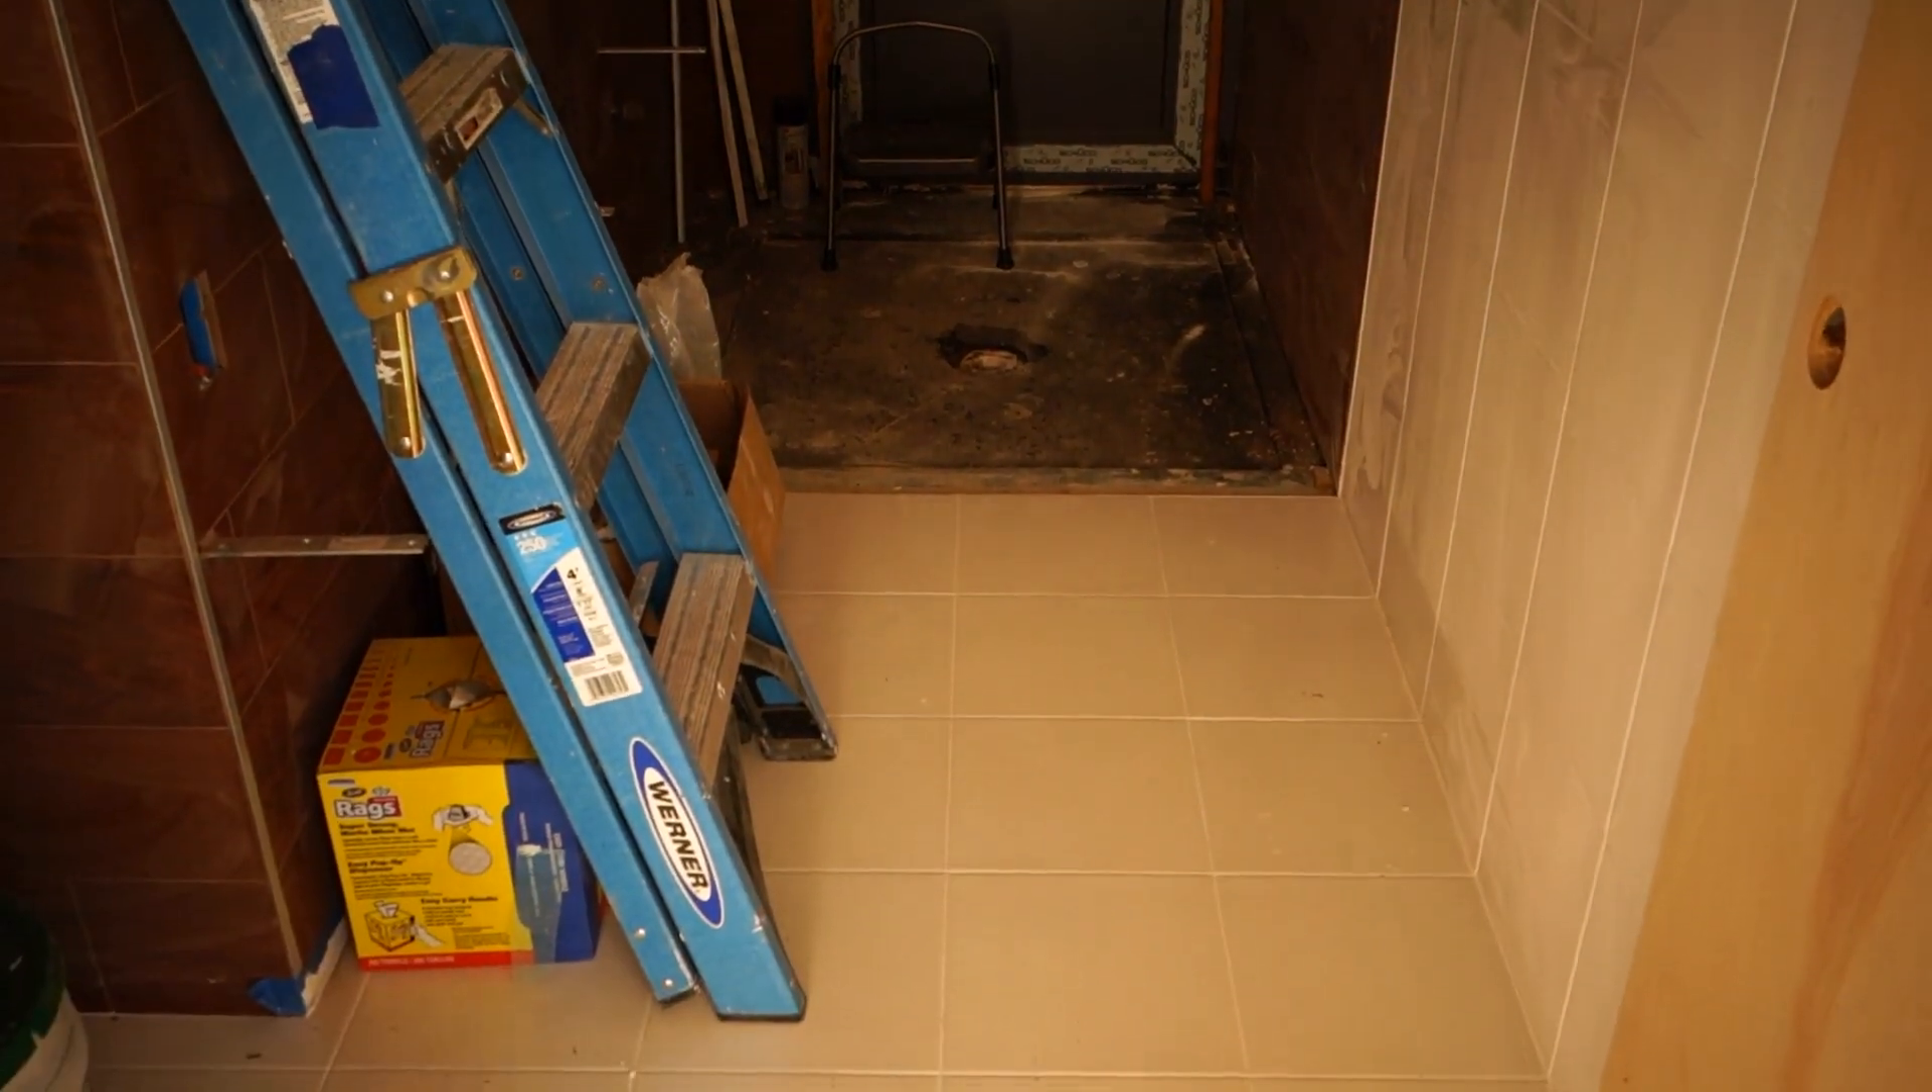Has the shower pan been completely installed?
No.